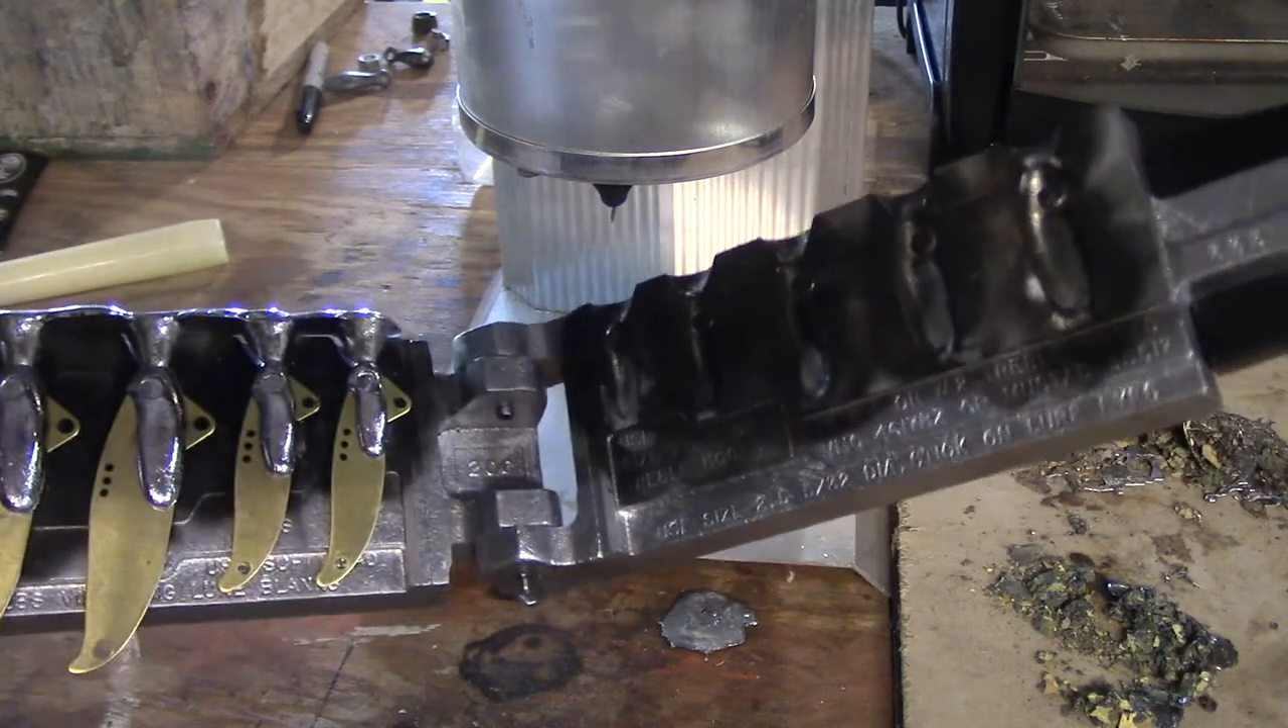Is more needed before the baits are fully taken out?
Yes.